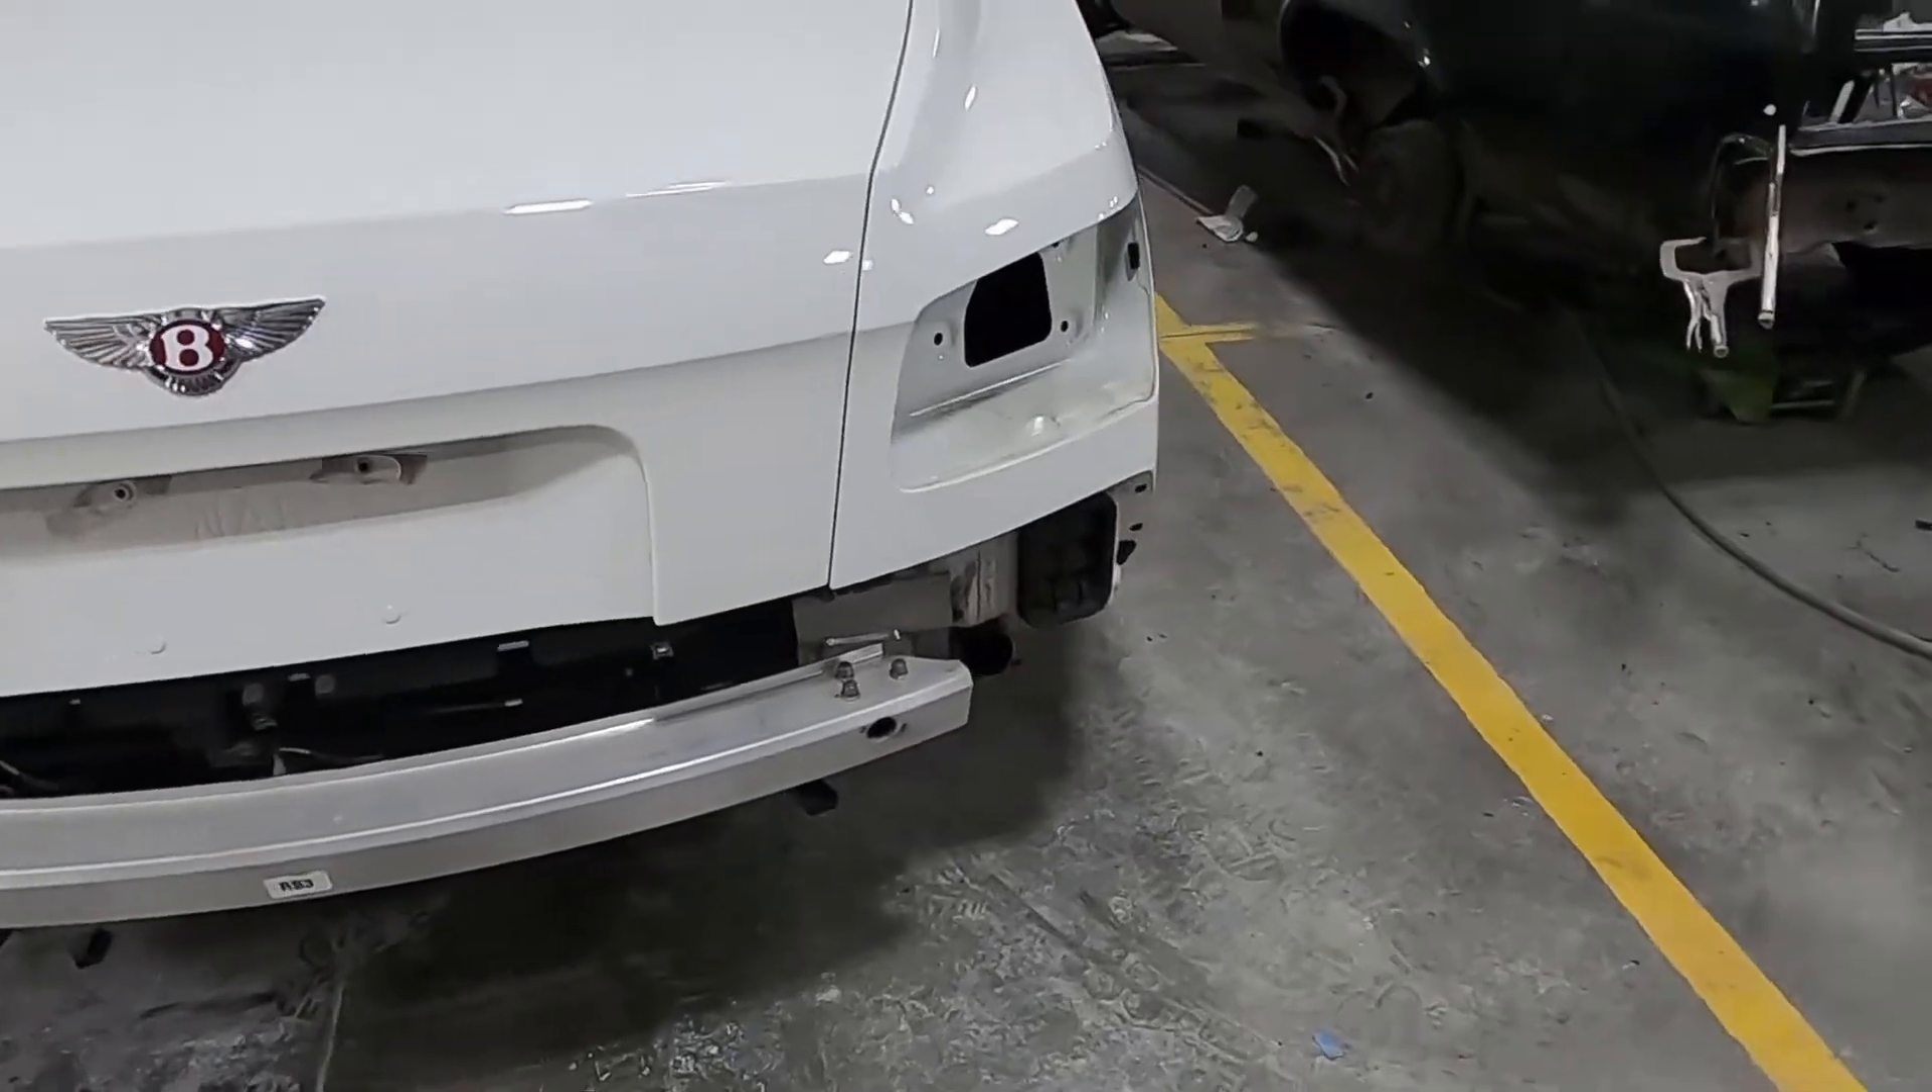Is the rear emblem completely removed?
No.